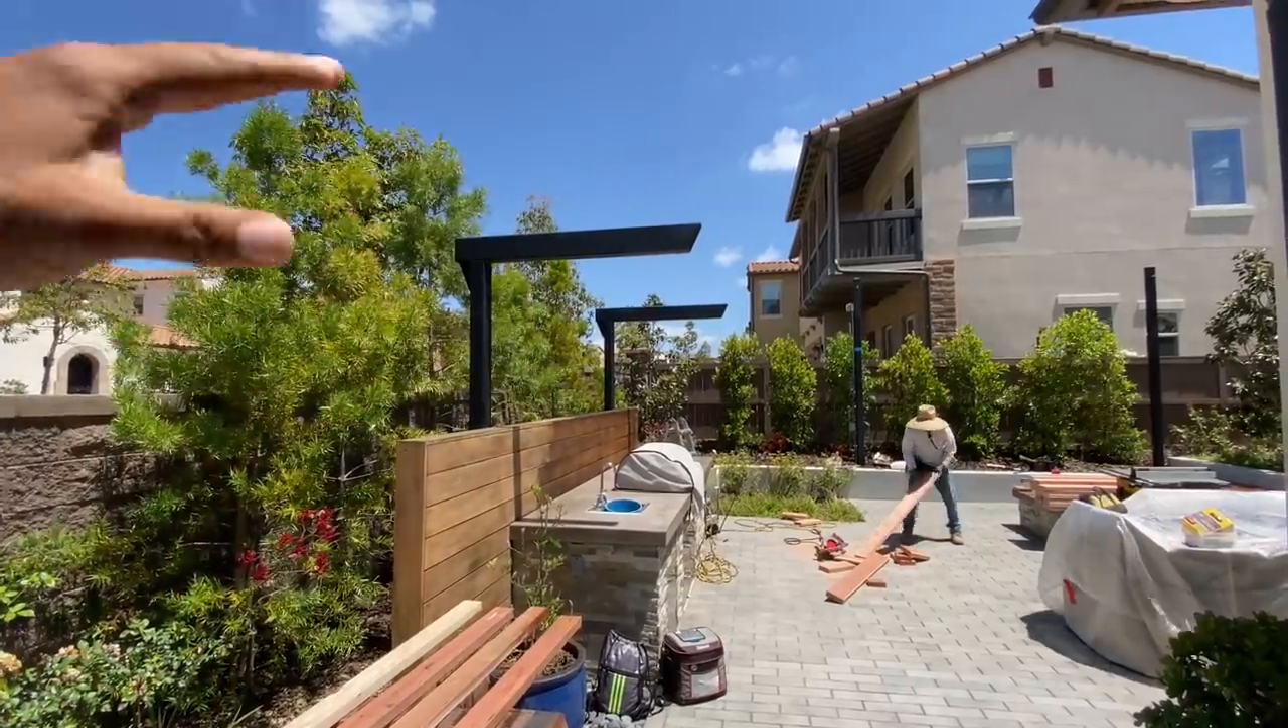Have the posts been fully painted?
Yes.